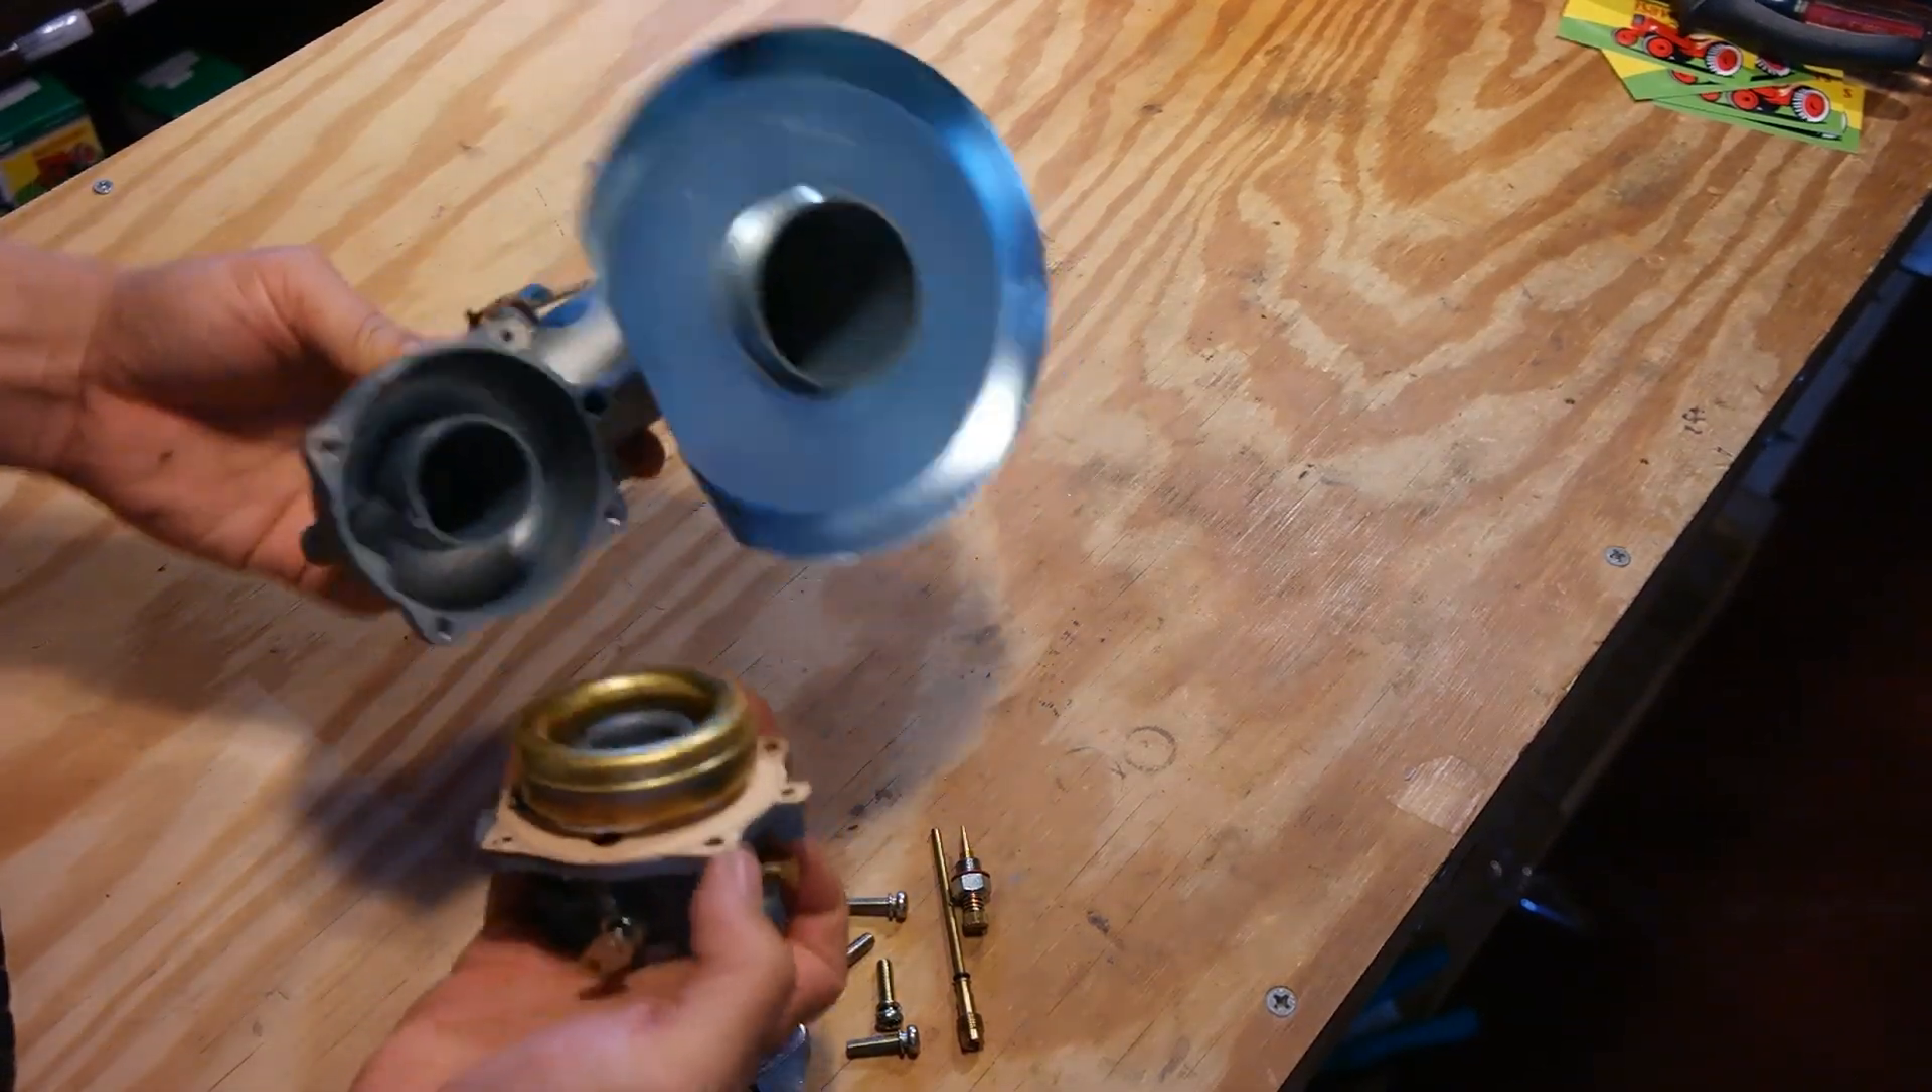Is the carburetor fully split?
Yes.